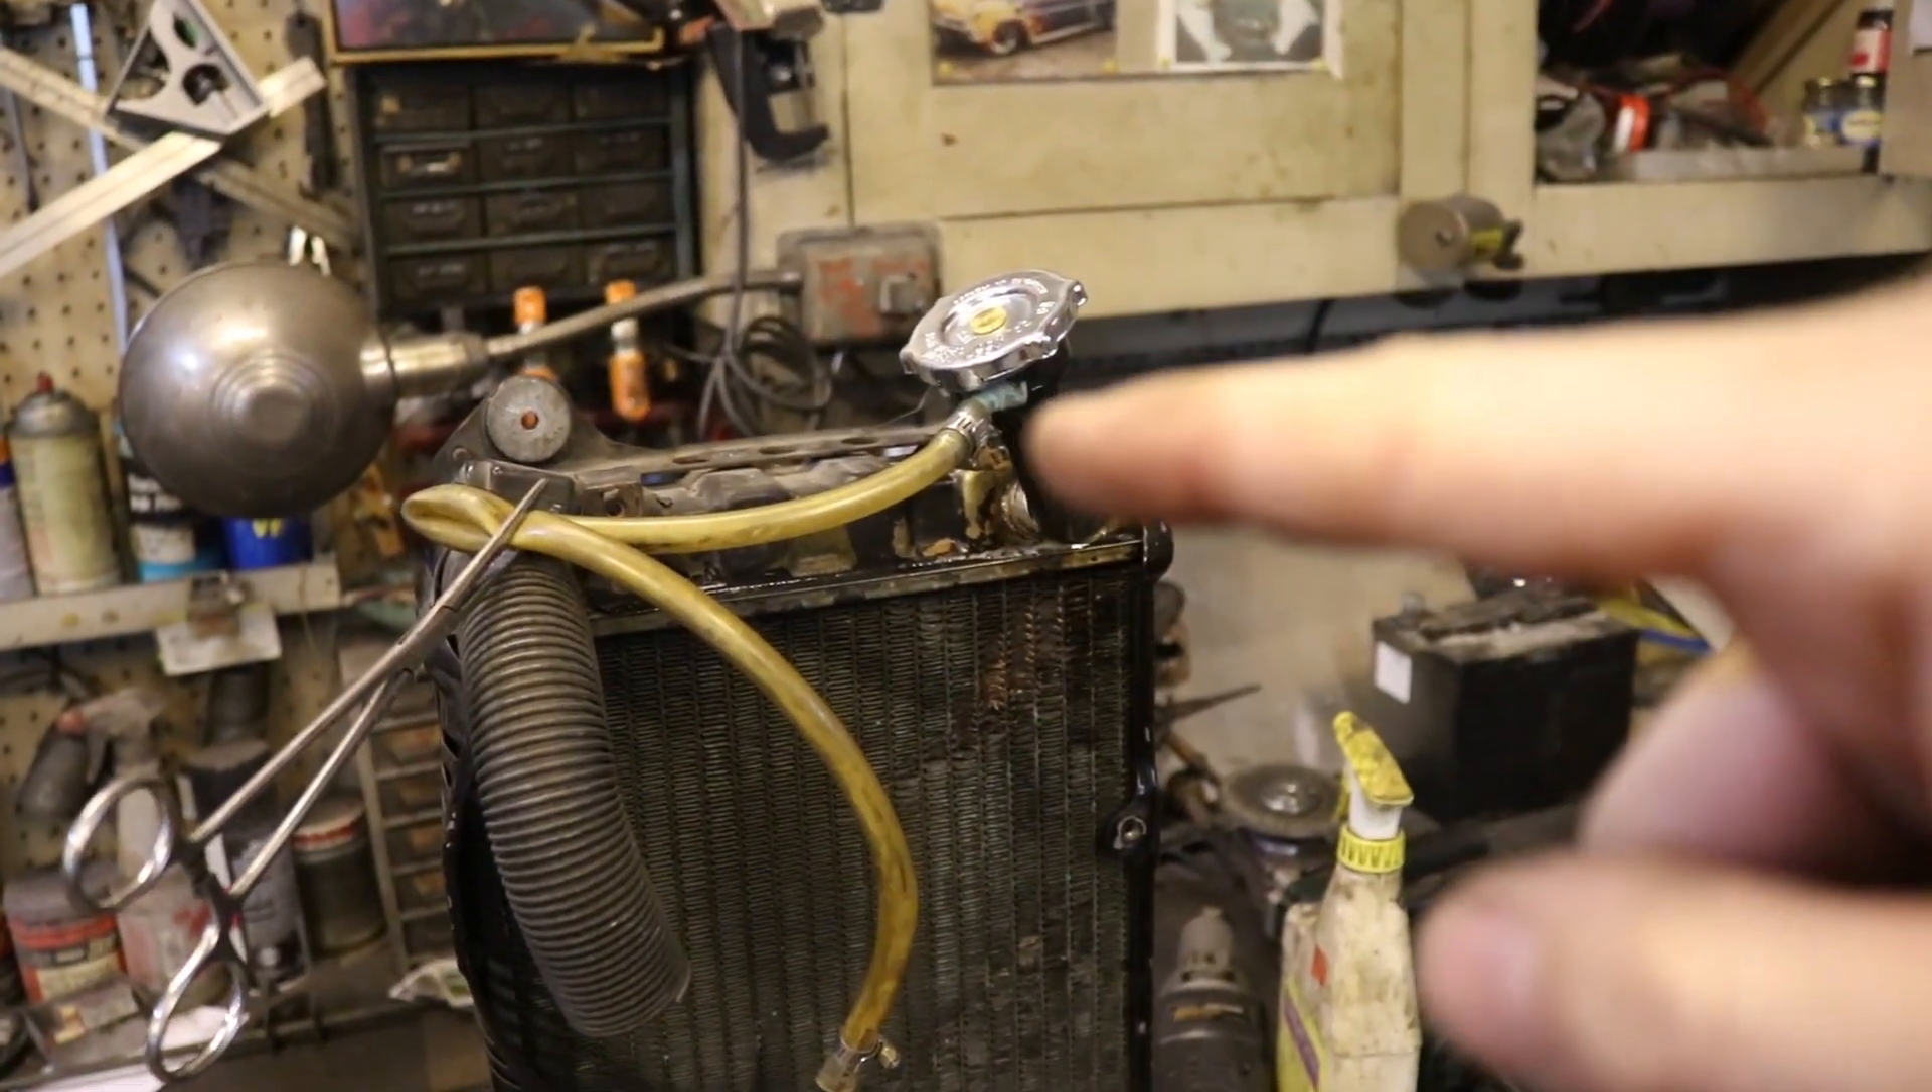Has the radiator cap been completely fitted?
Yes.